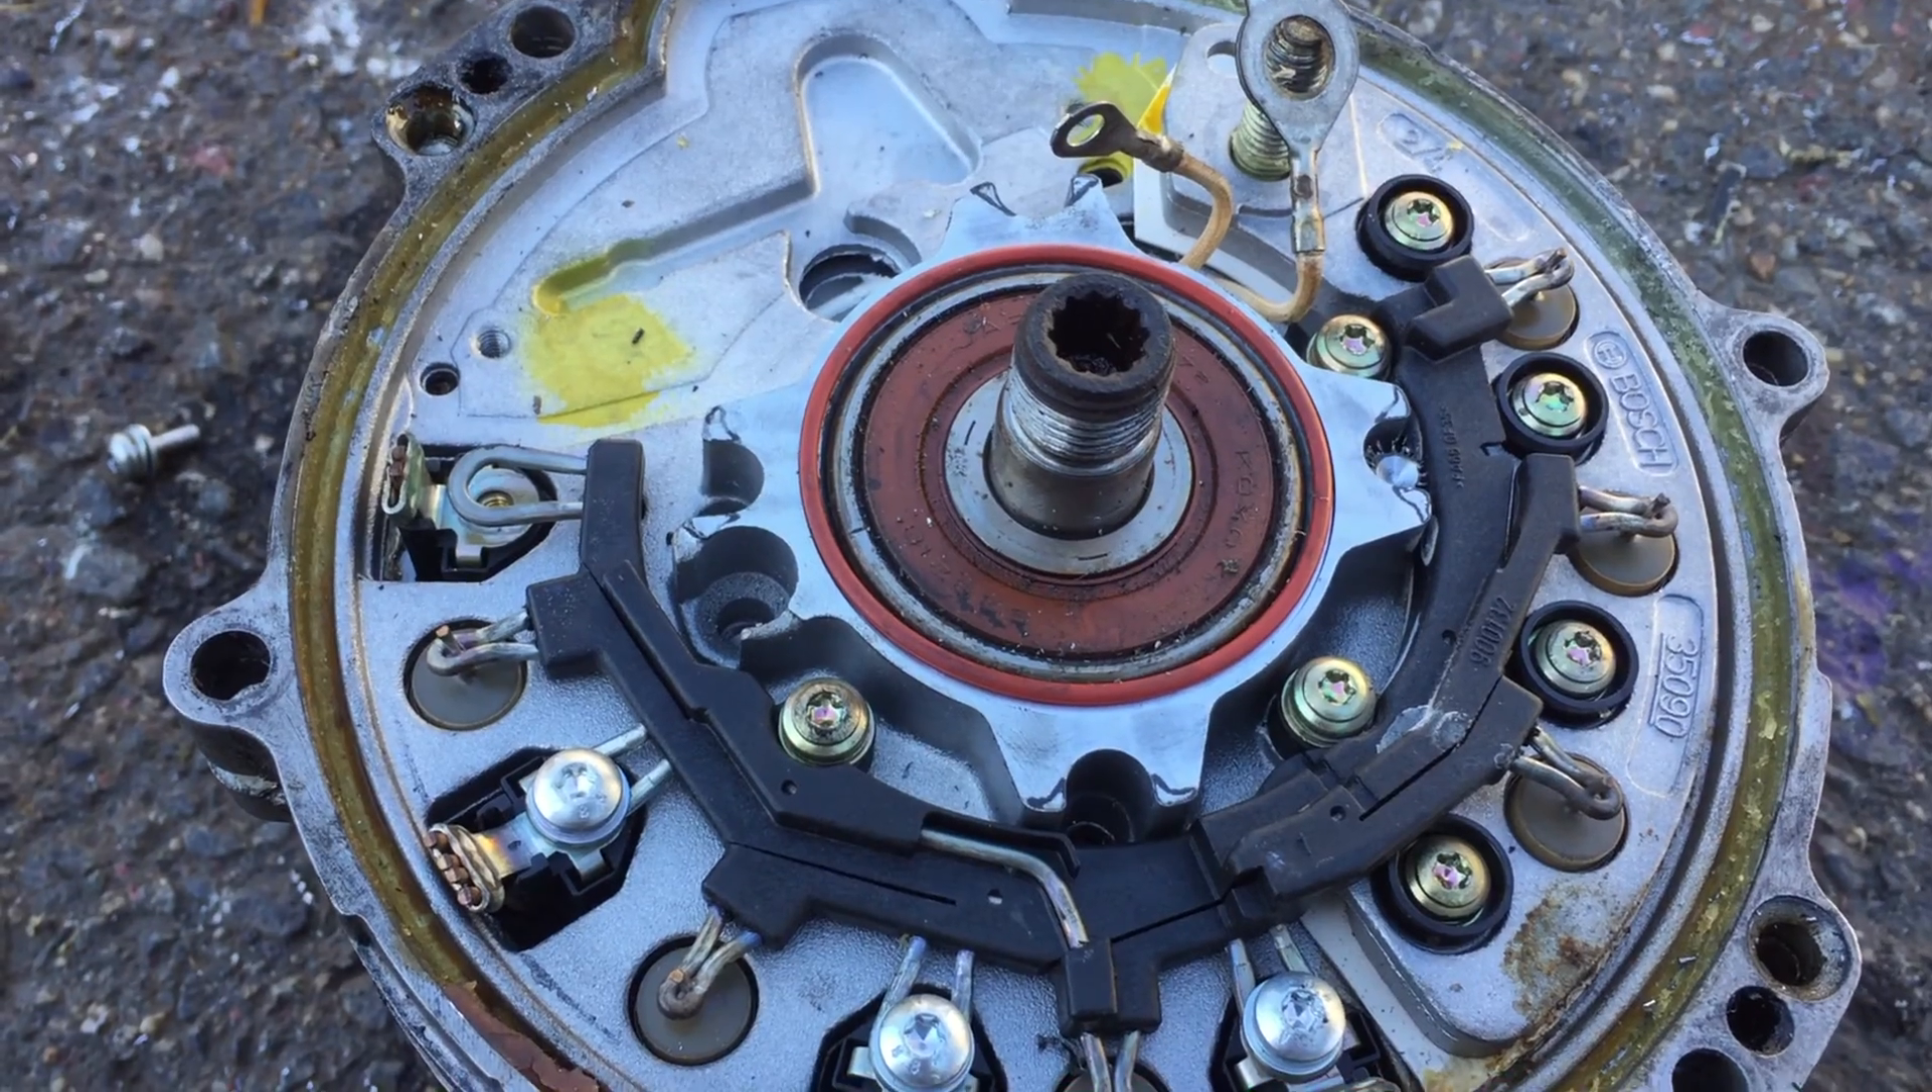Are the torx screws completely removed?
No.